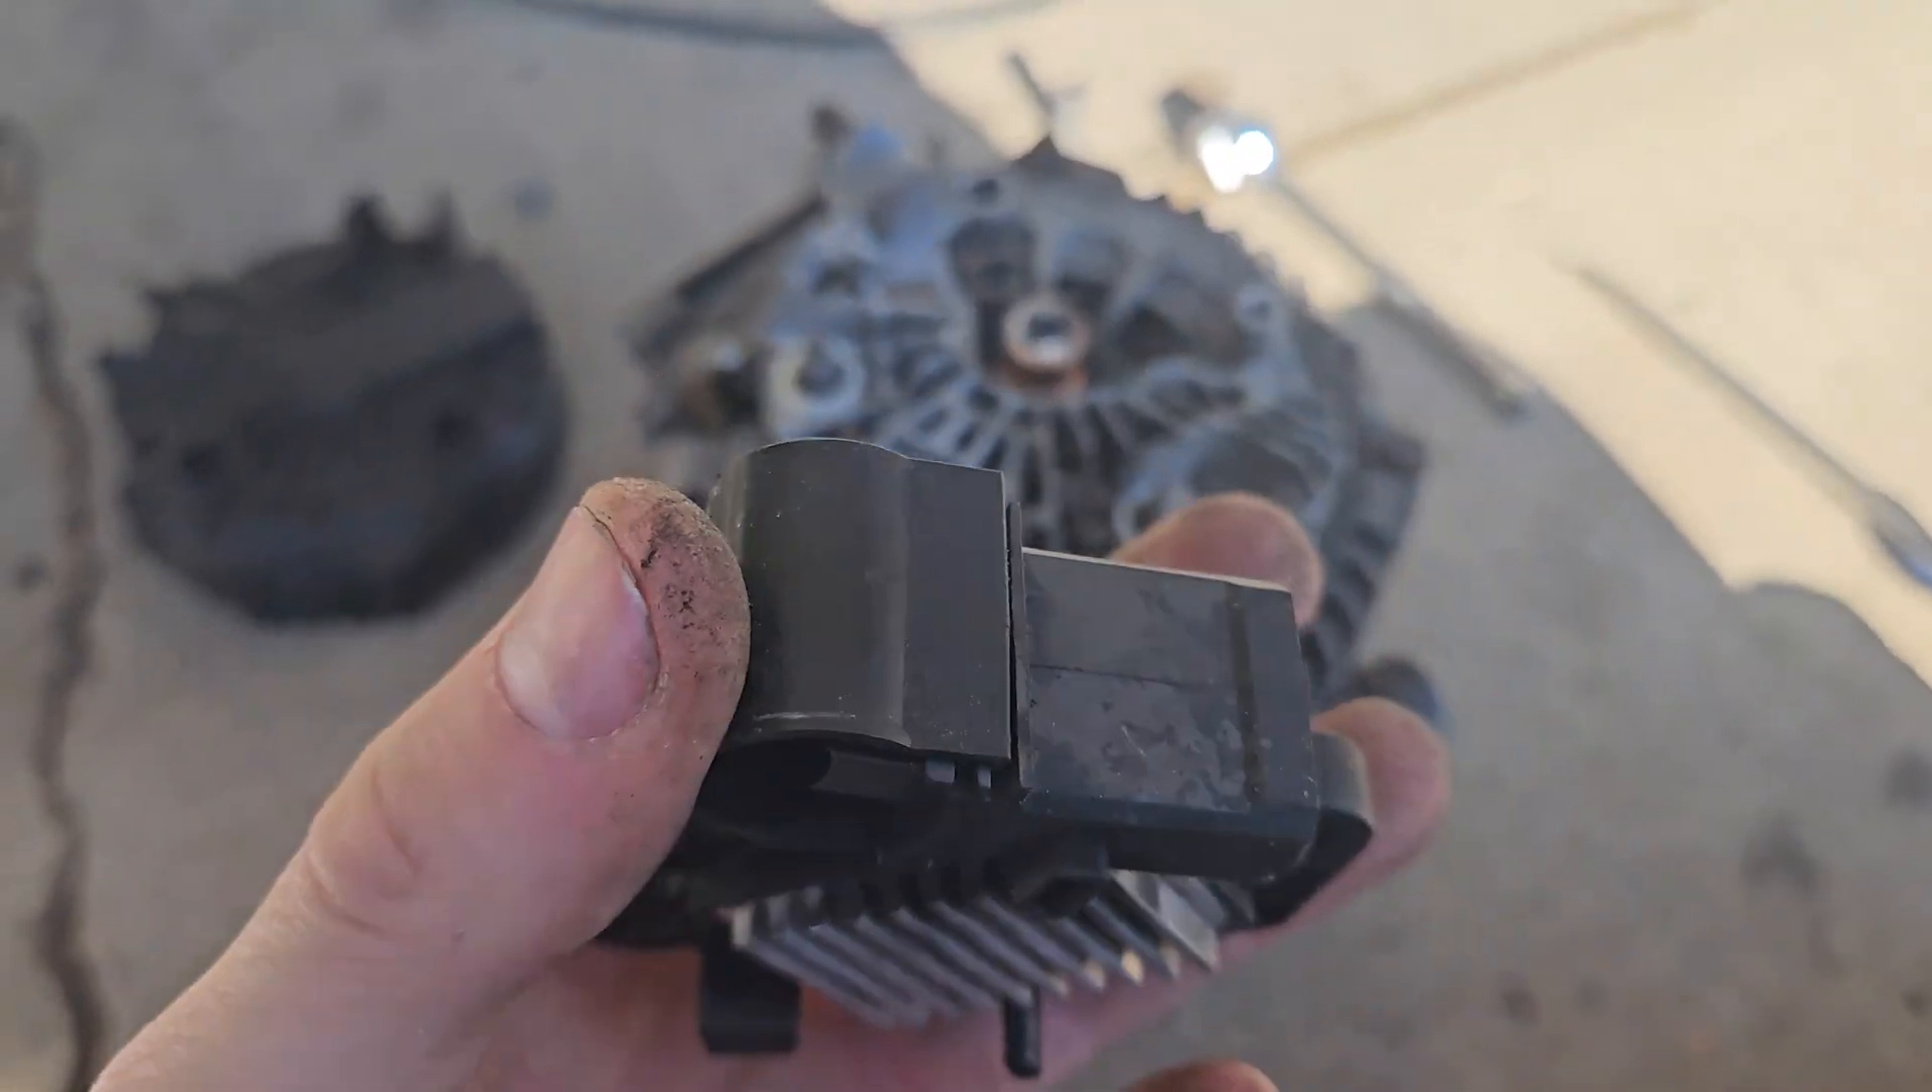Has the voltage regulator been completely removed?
Yes.